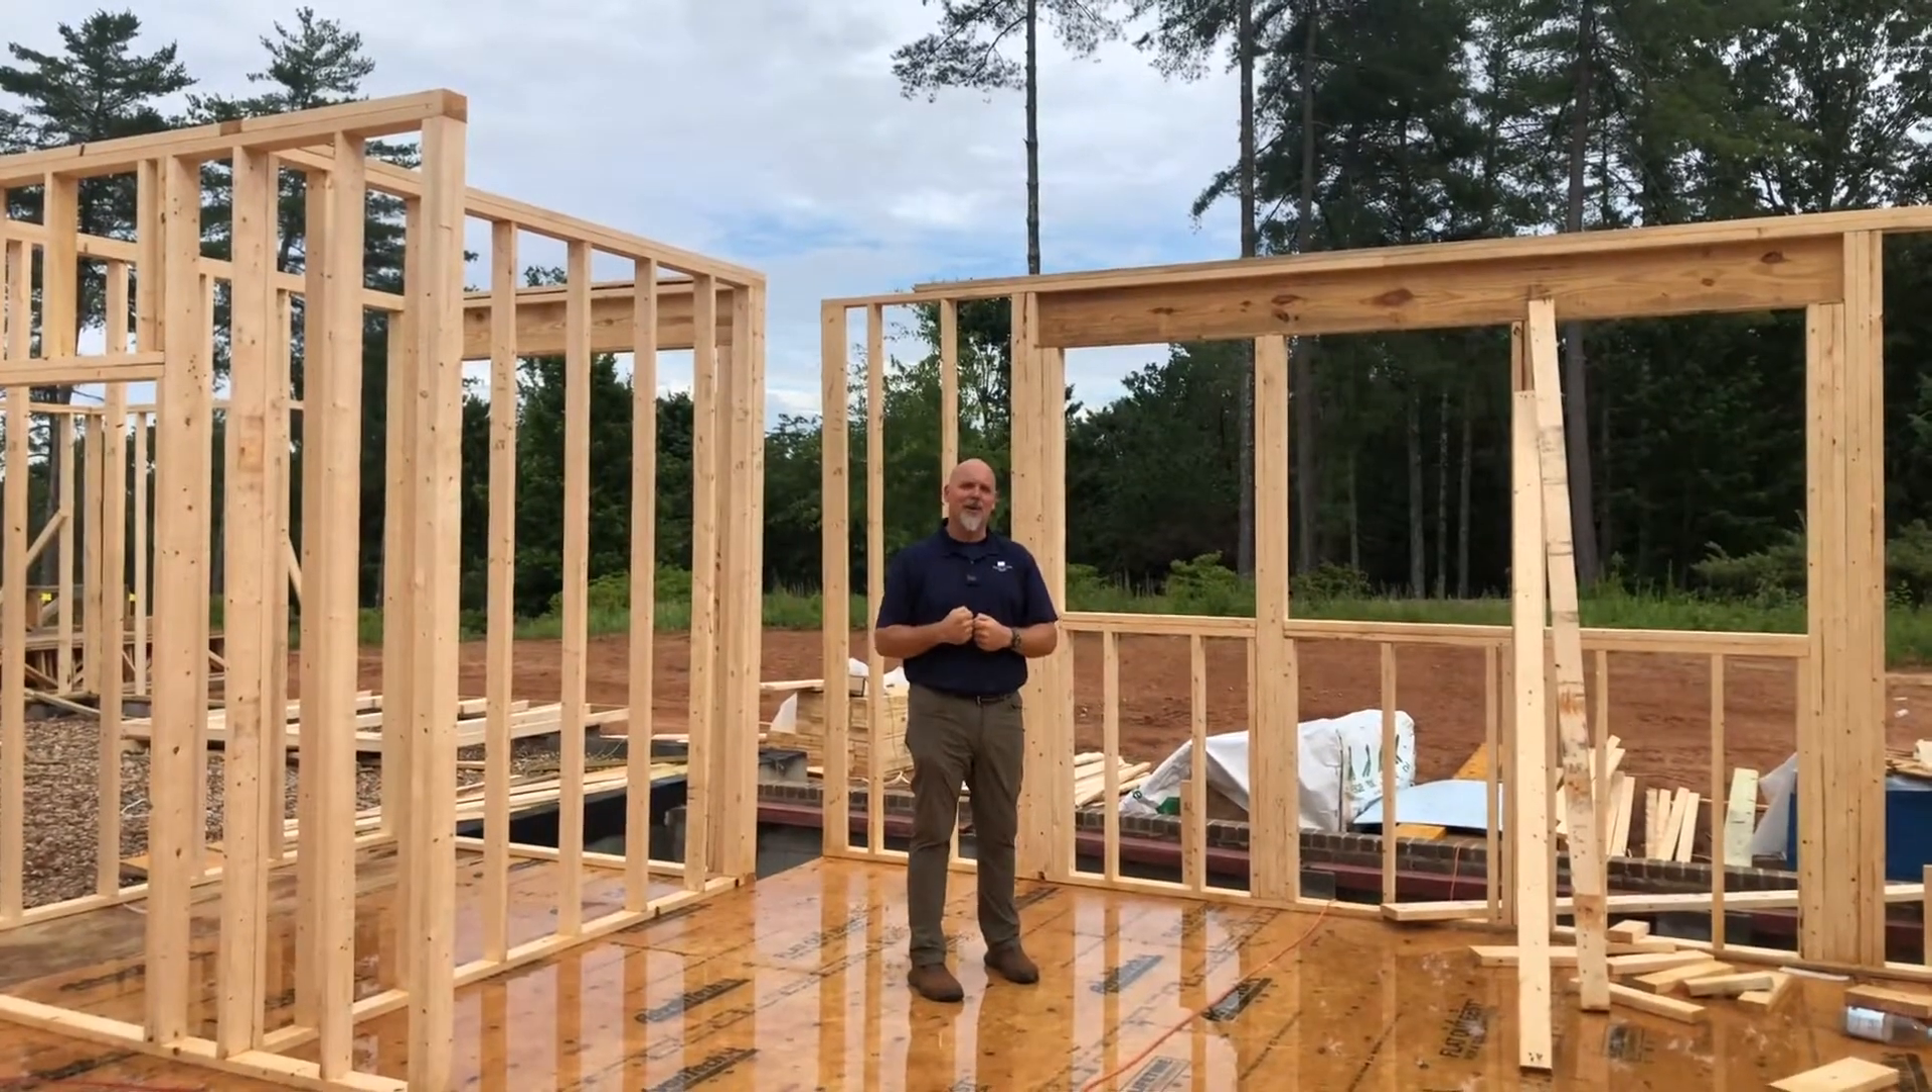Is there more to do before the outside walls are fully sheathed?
Yes.